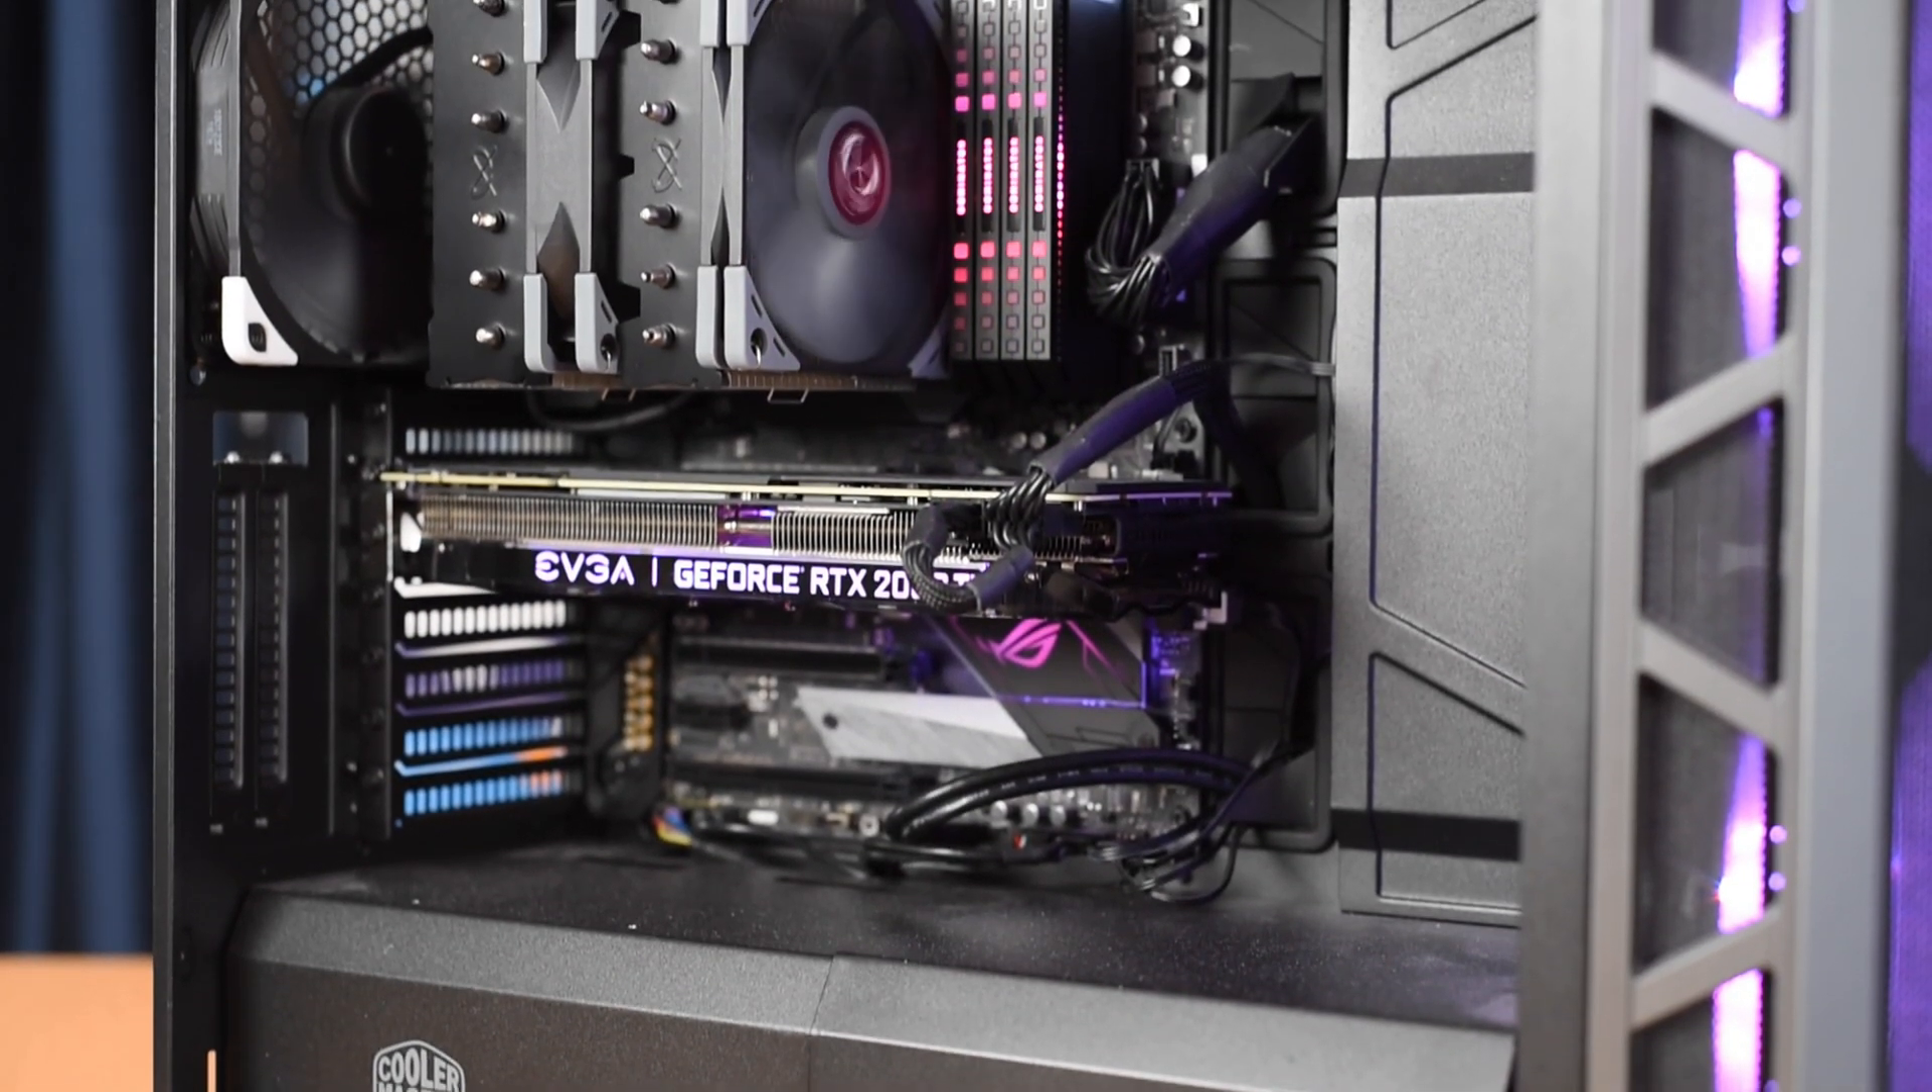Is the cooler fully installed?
Yes.